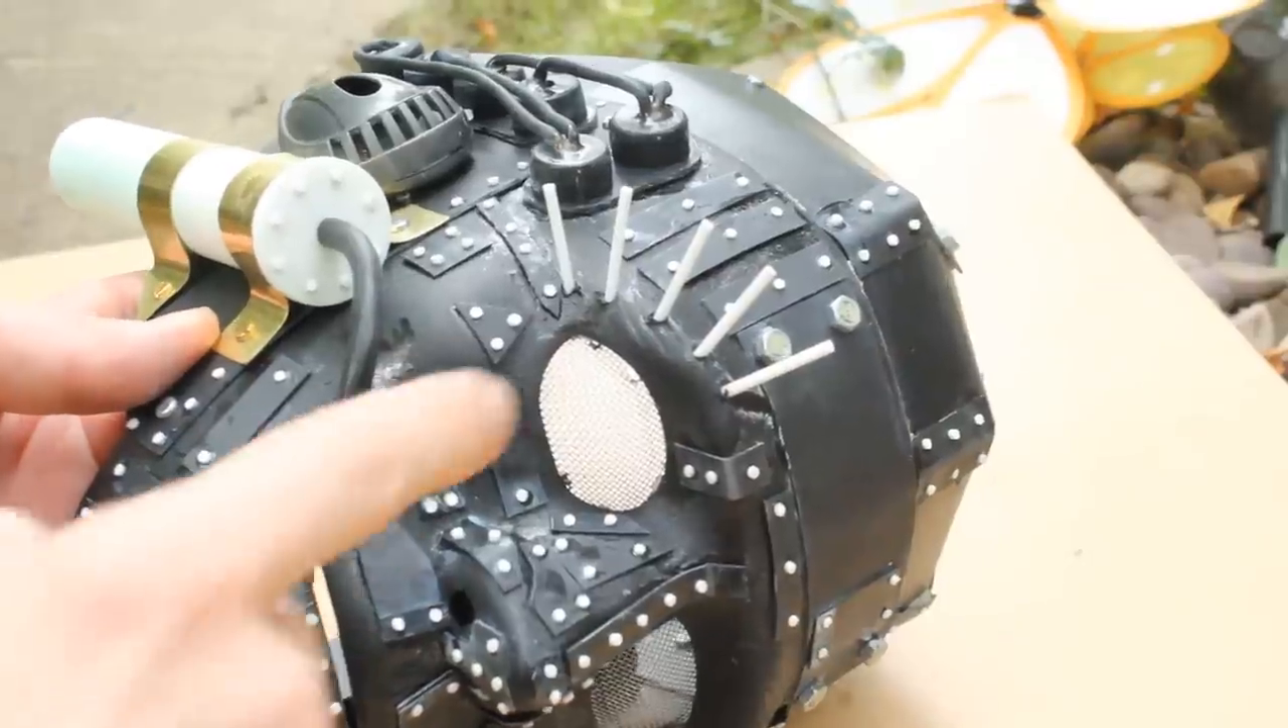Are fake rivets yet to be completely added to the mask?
No.